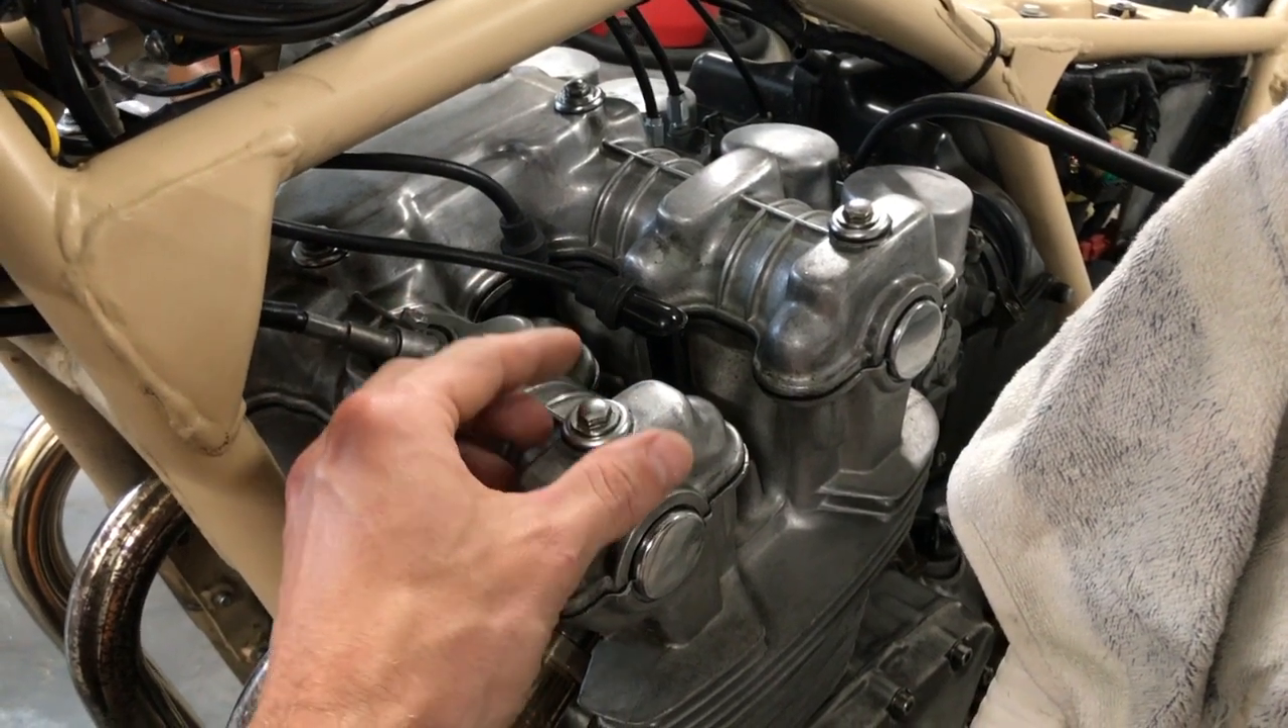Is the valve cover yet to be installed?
No.